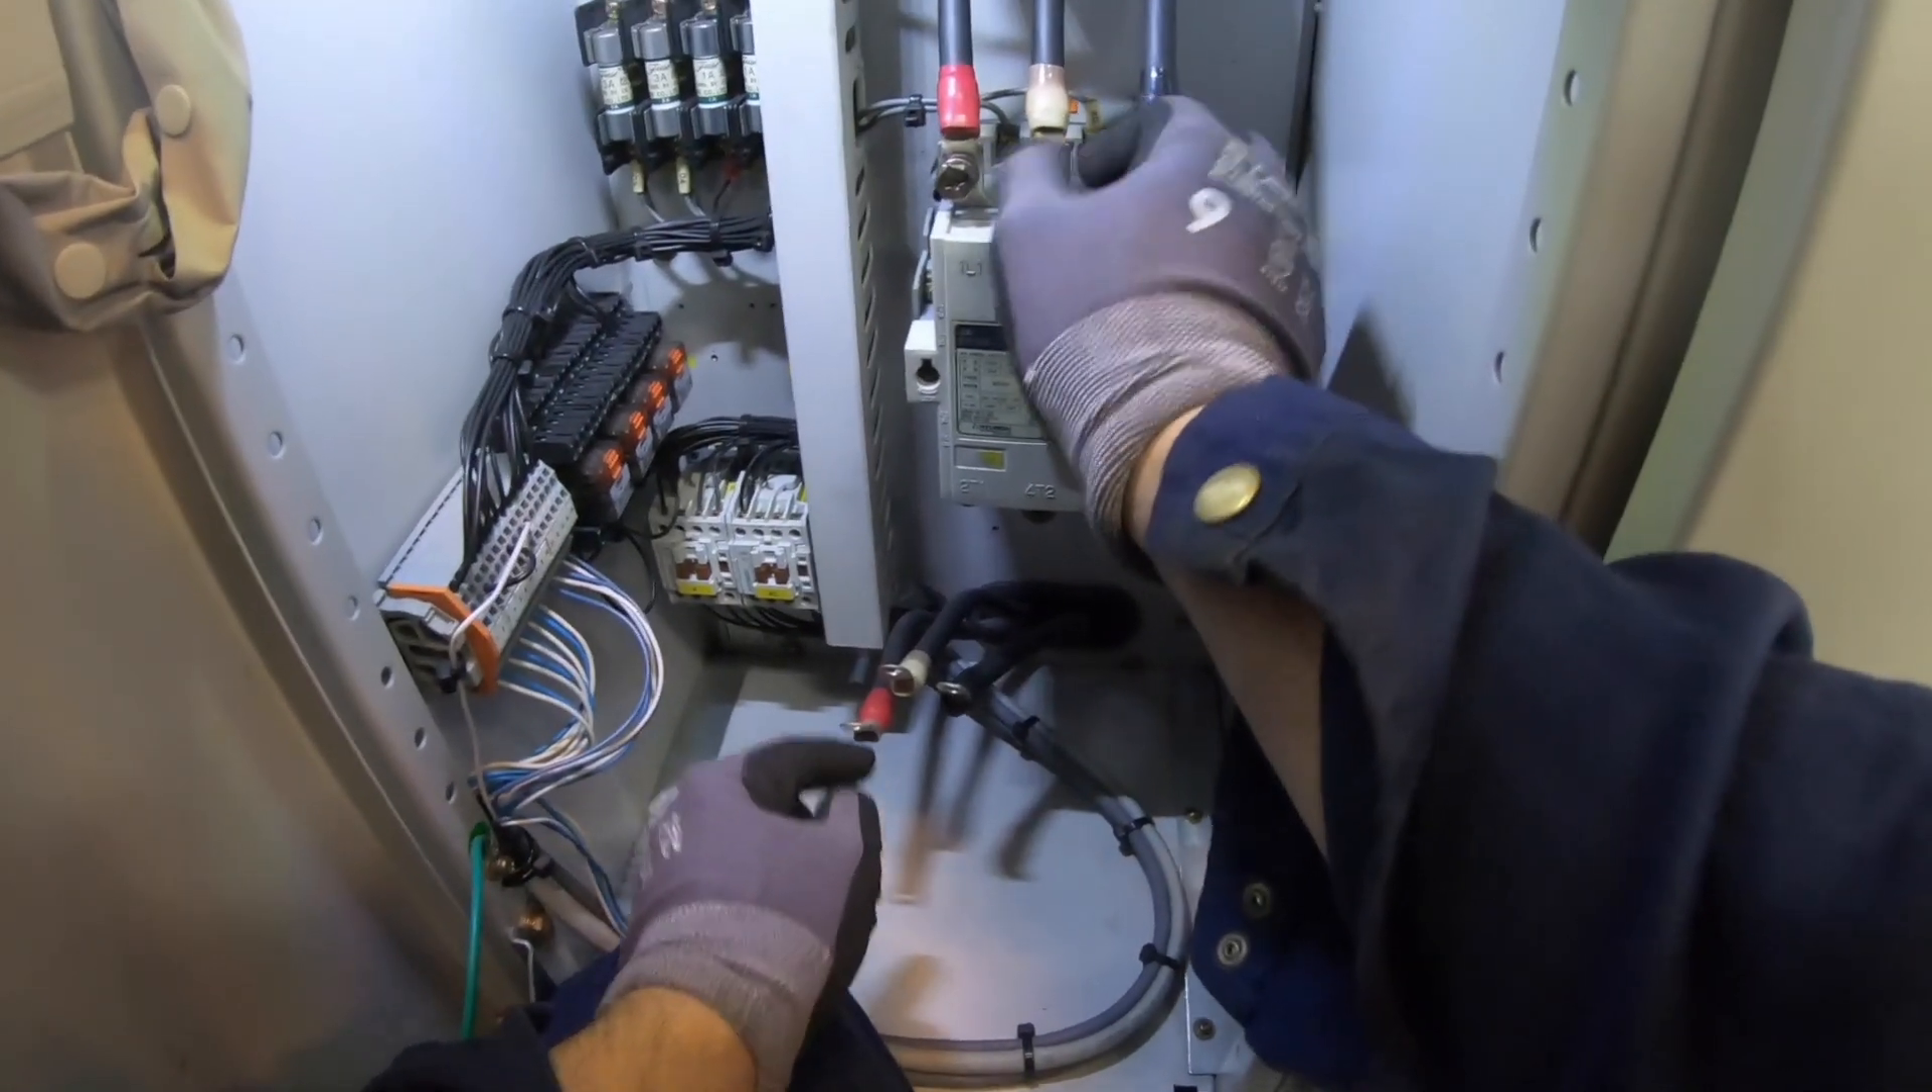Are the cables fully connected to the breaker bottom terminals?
No.